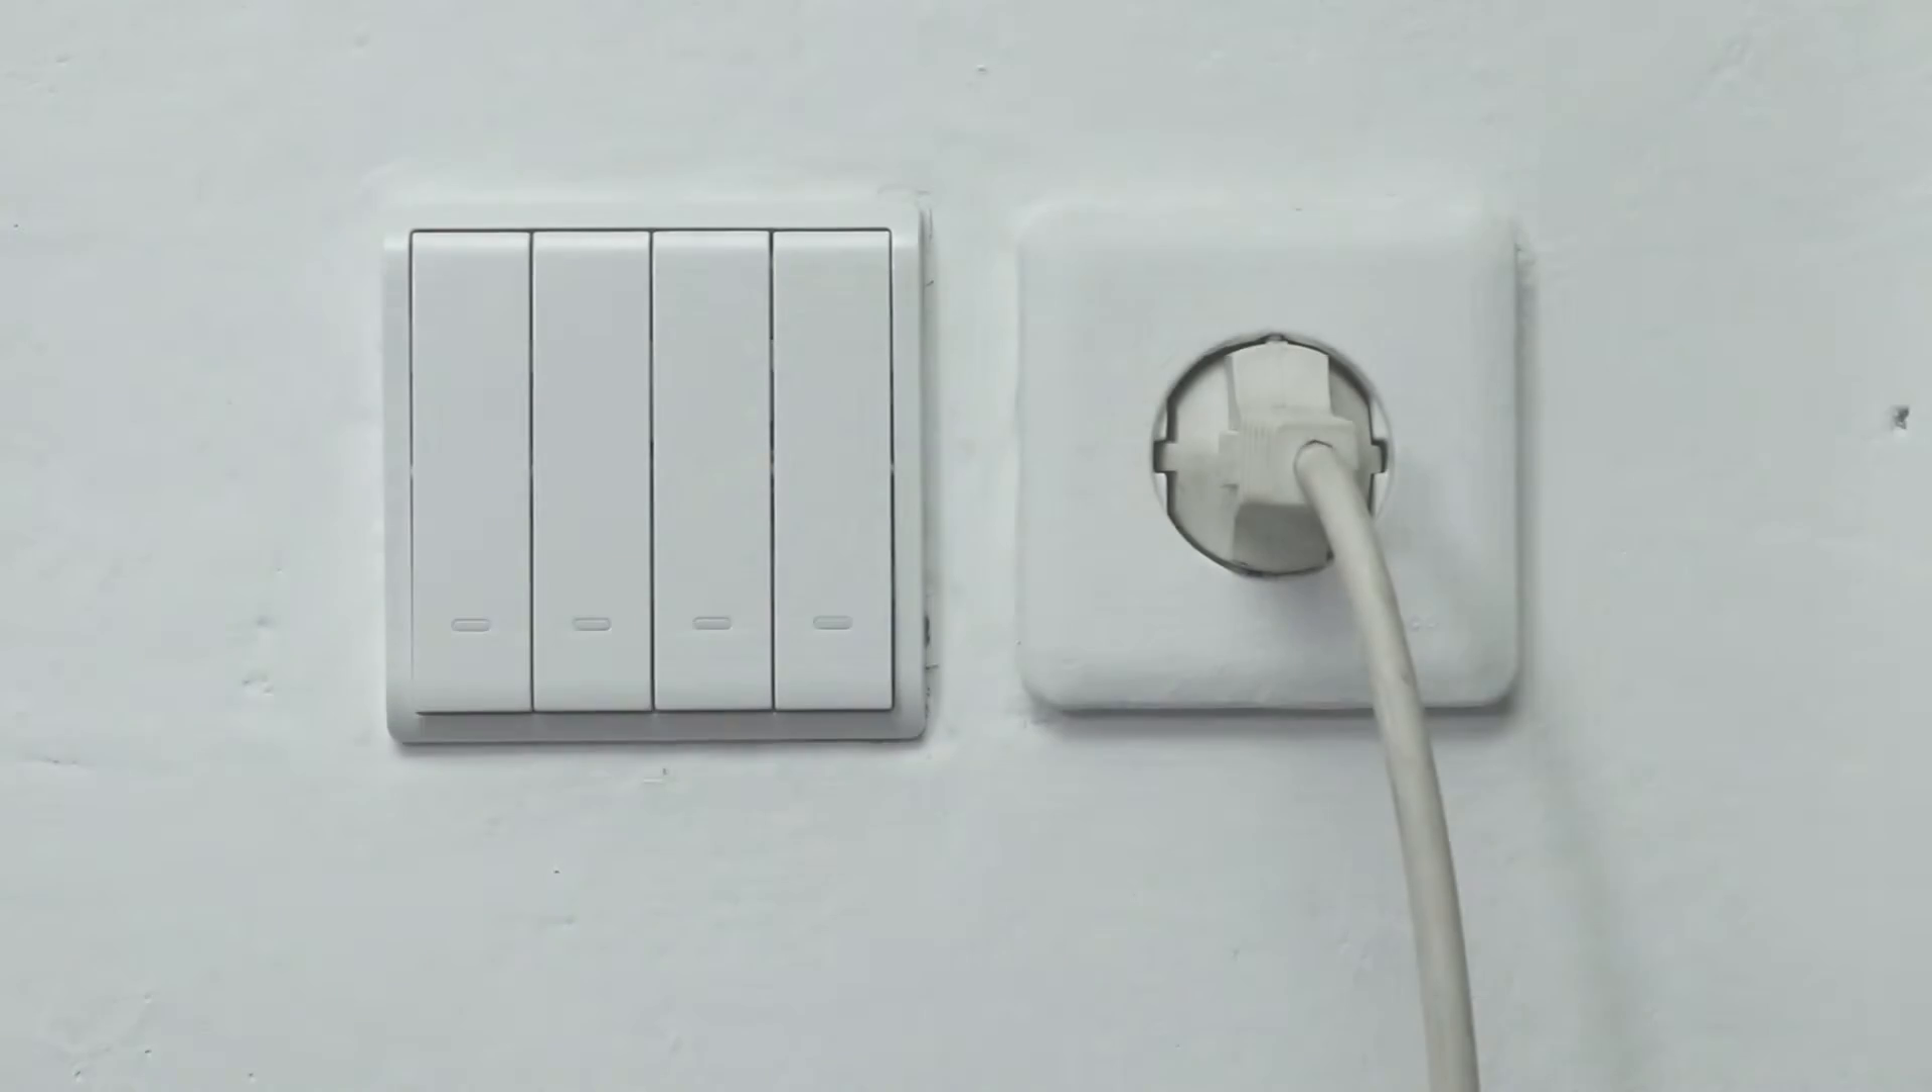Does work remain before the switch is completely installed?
No.